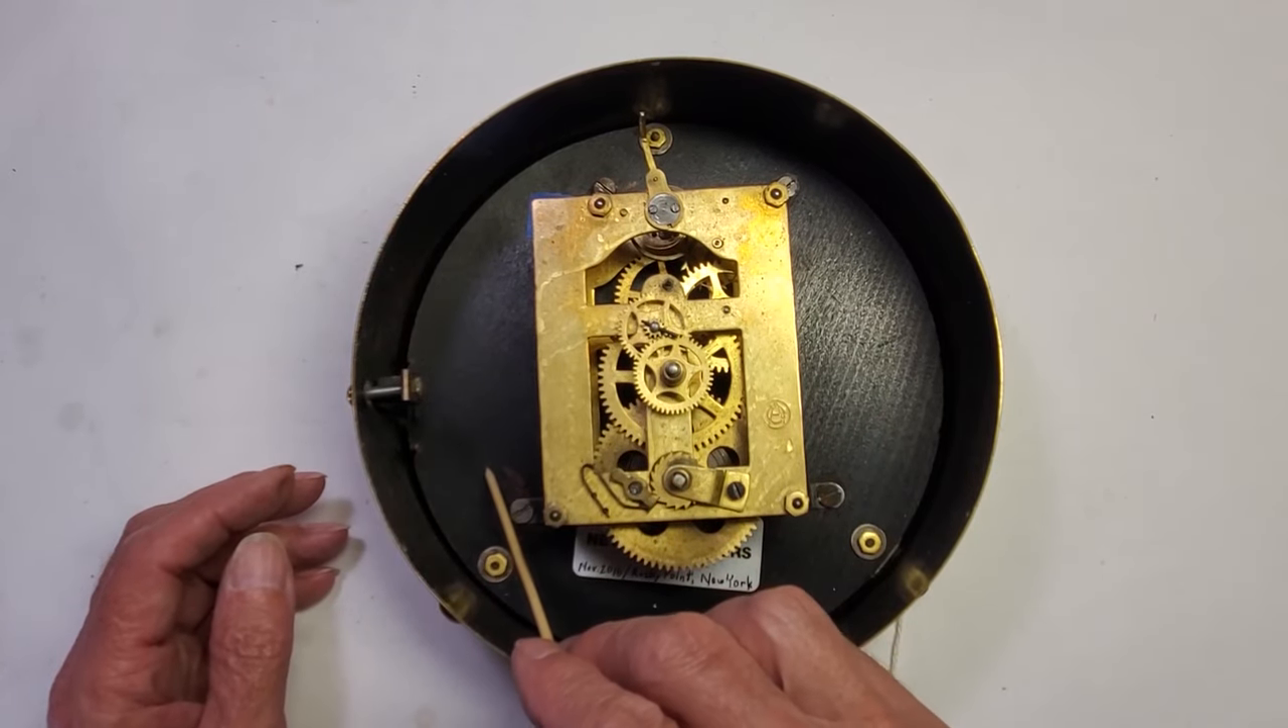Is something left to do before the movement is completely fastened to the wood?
No.